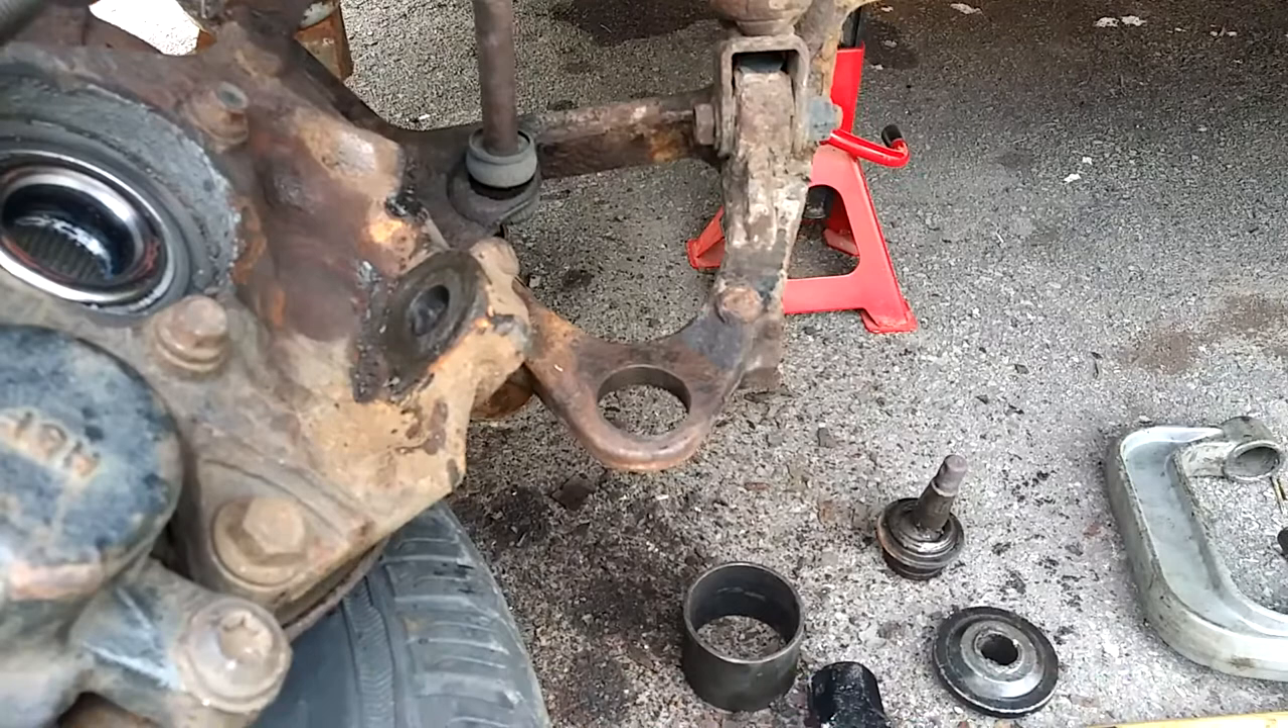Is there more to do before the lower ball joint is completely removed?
No.